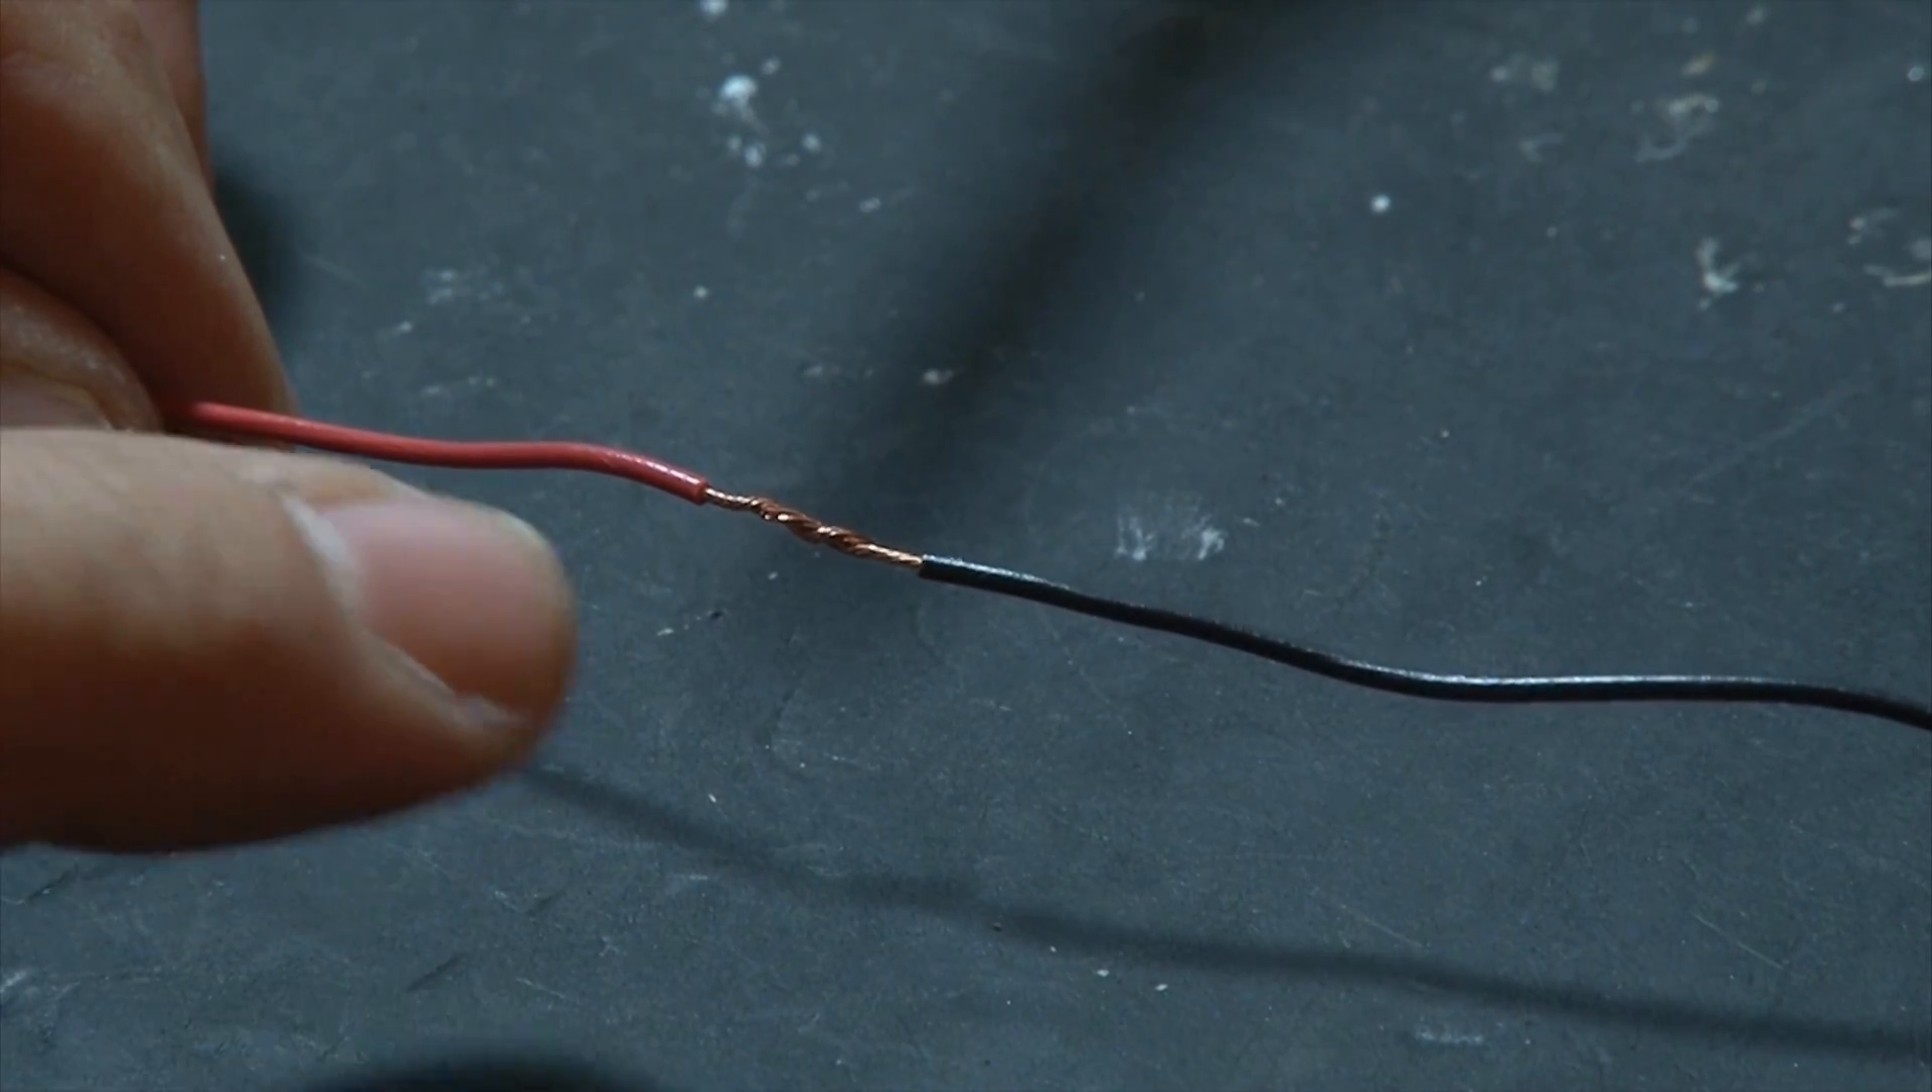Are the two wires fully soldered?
No.